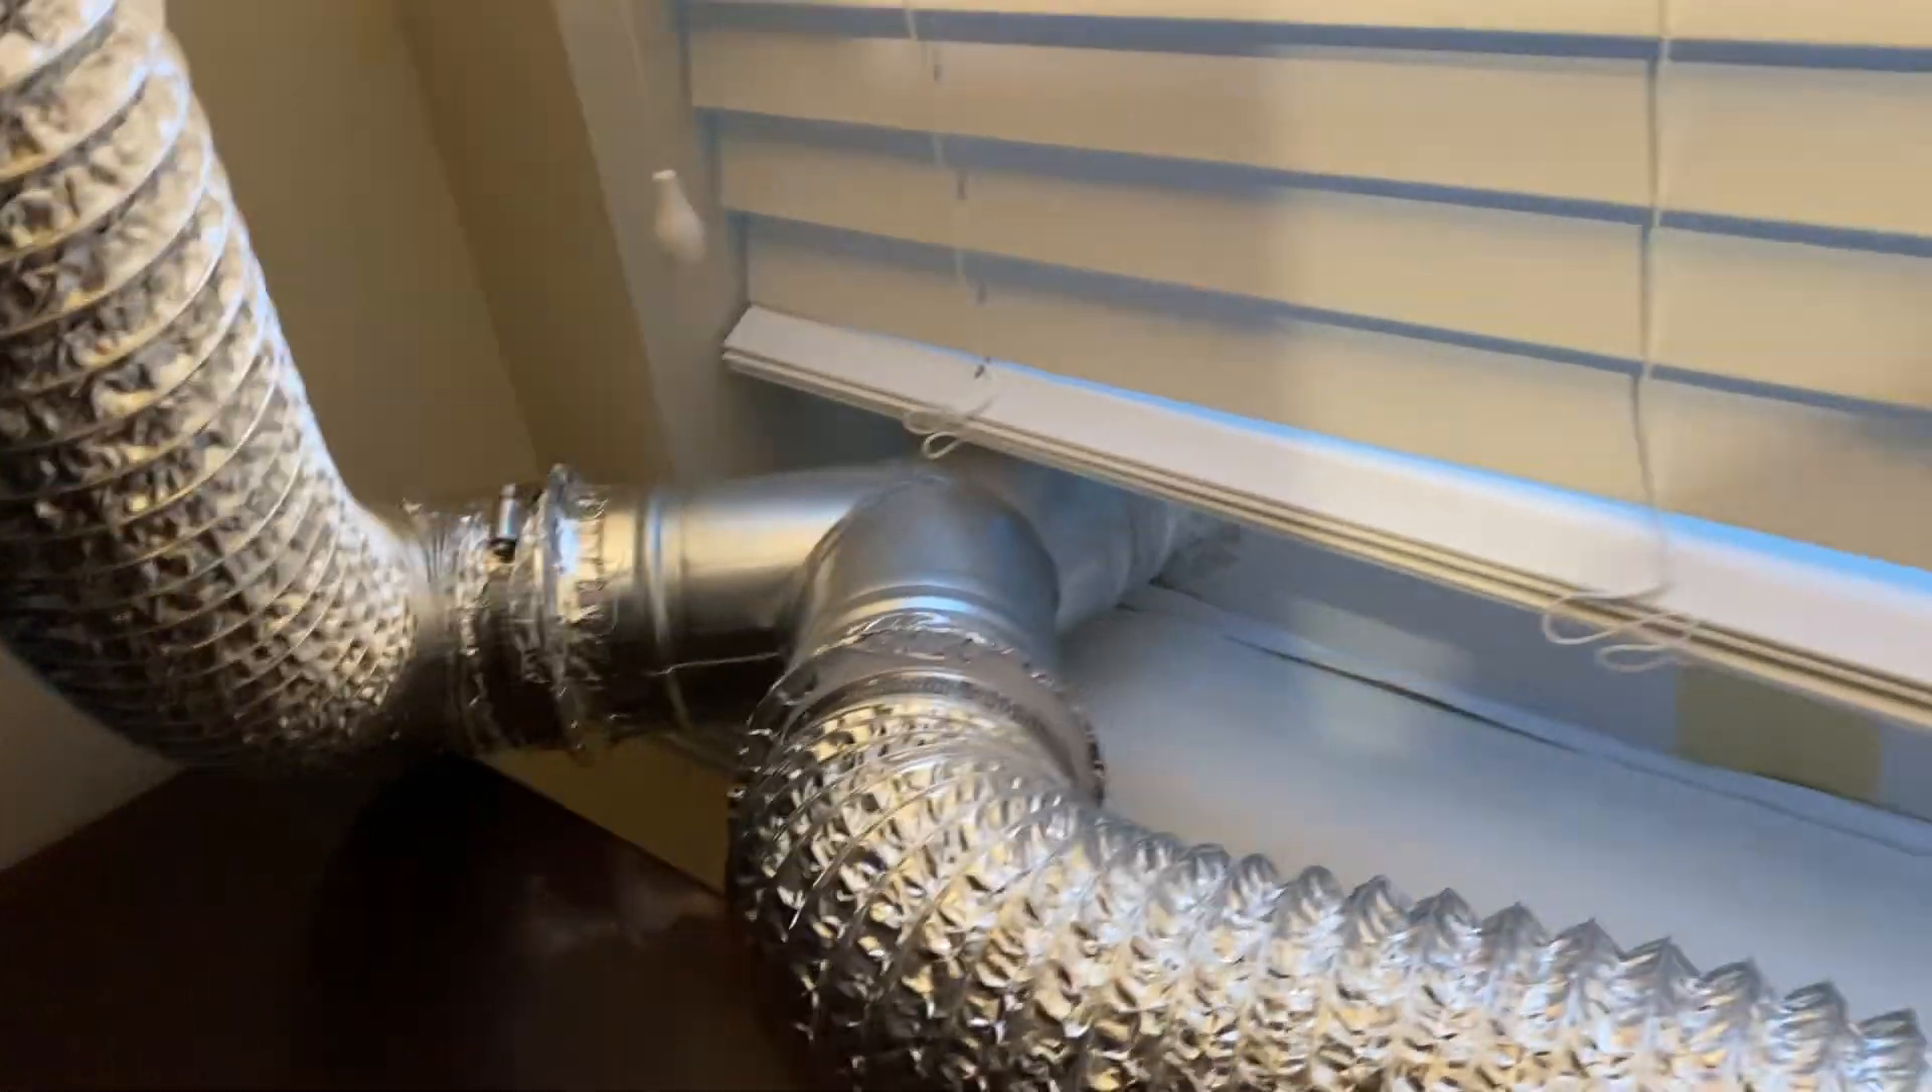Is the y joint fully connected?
Yes.